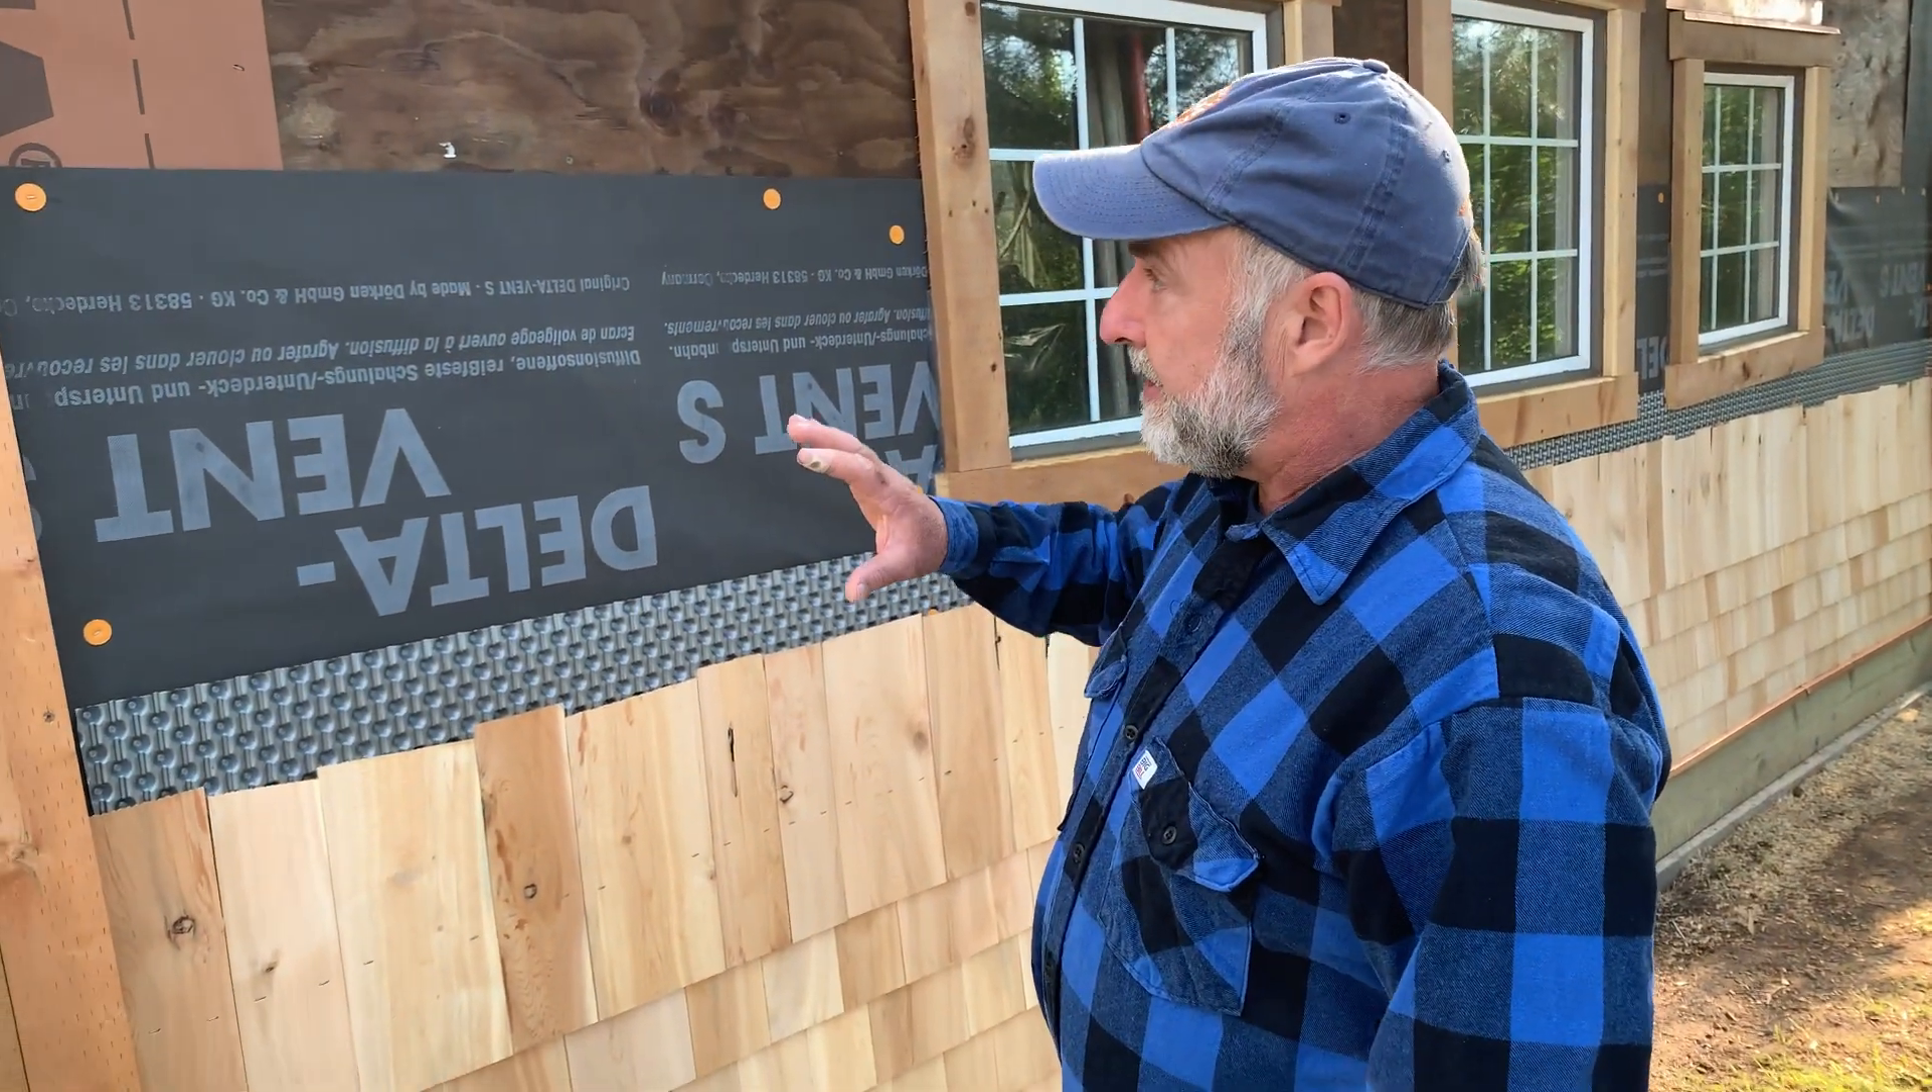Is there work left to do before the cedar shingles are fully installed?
Yes.